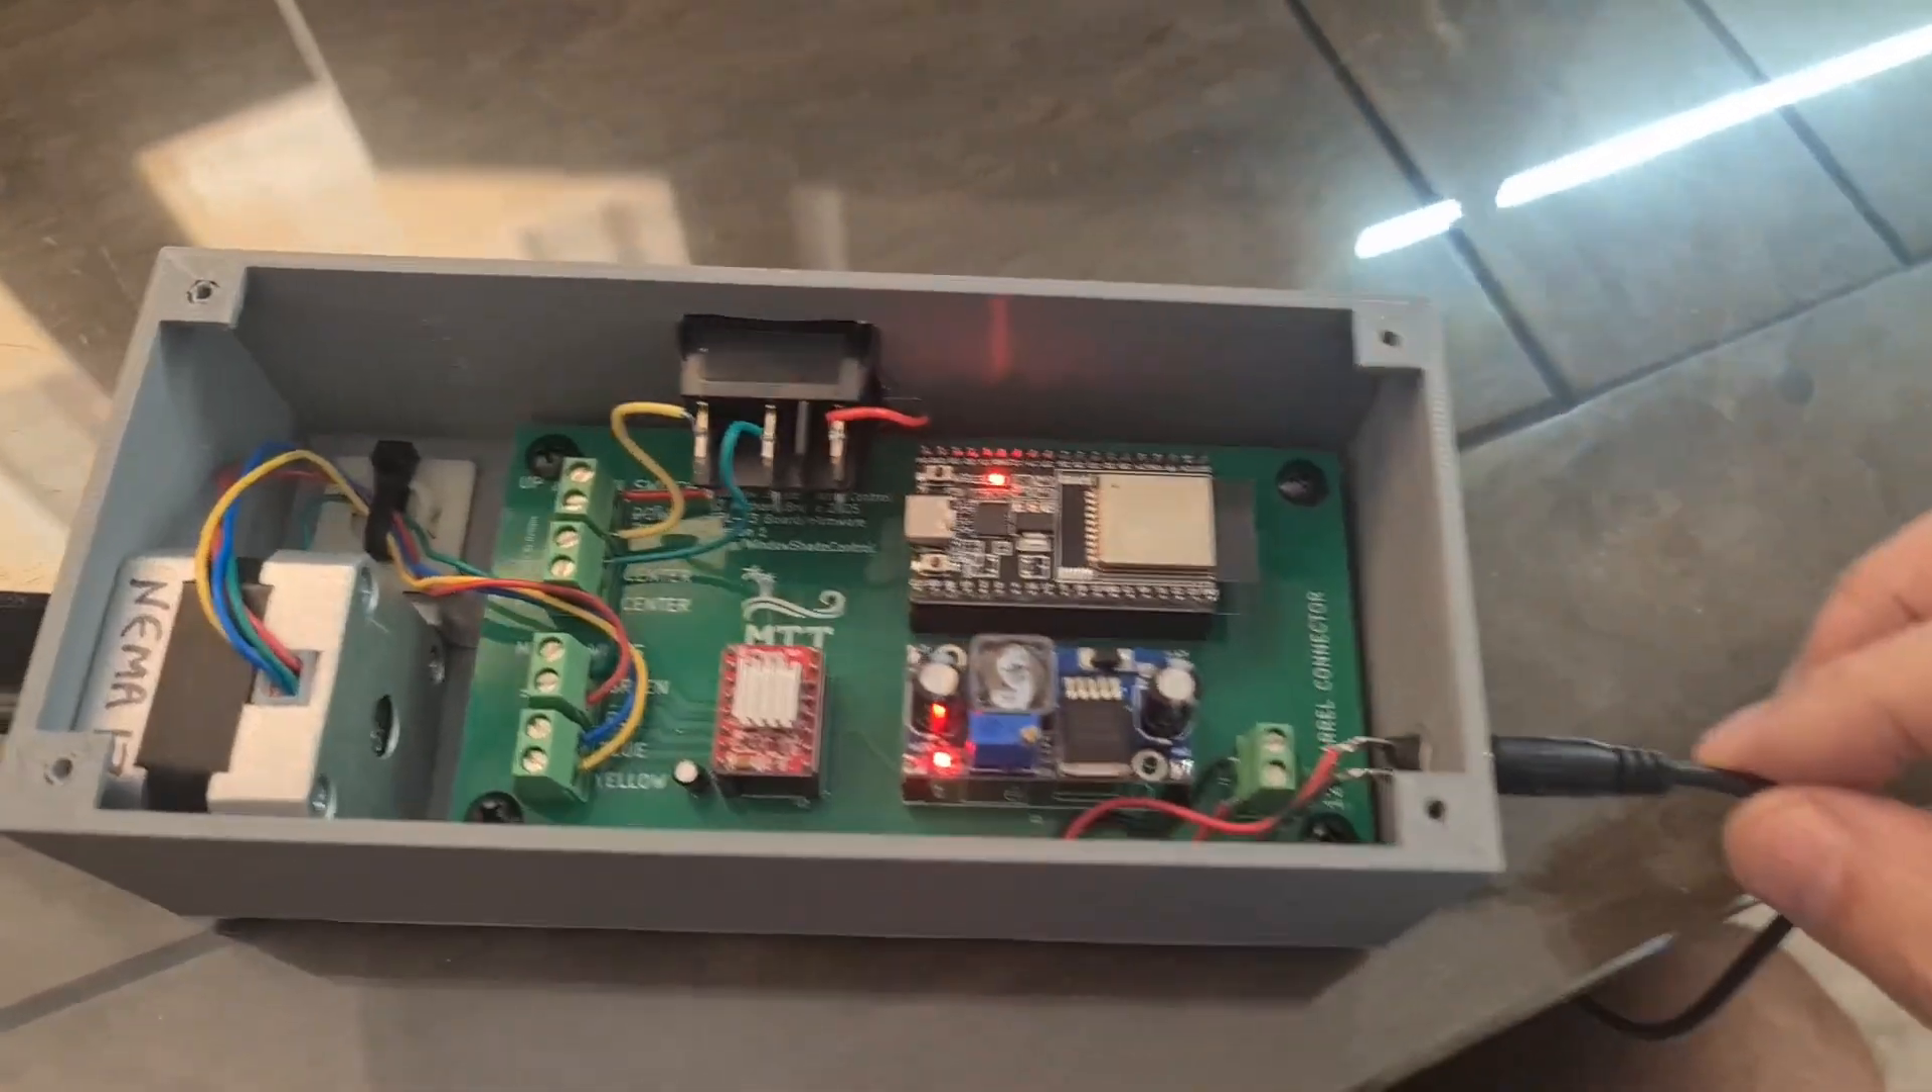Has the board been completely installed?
Yes.